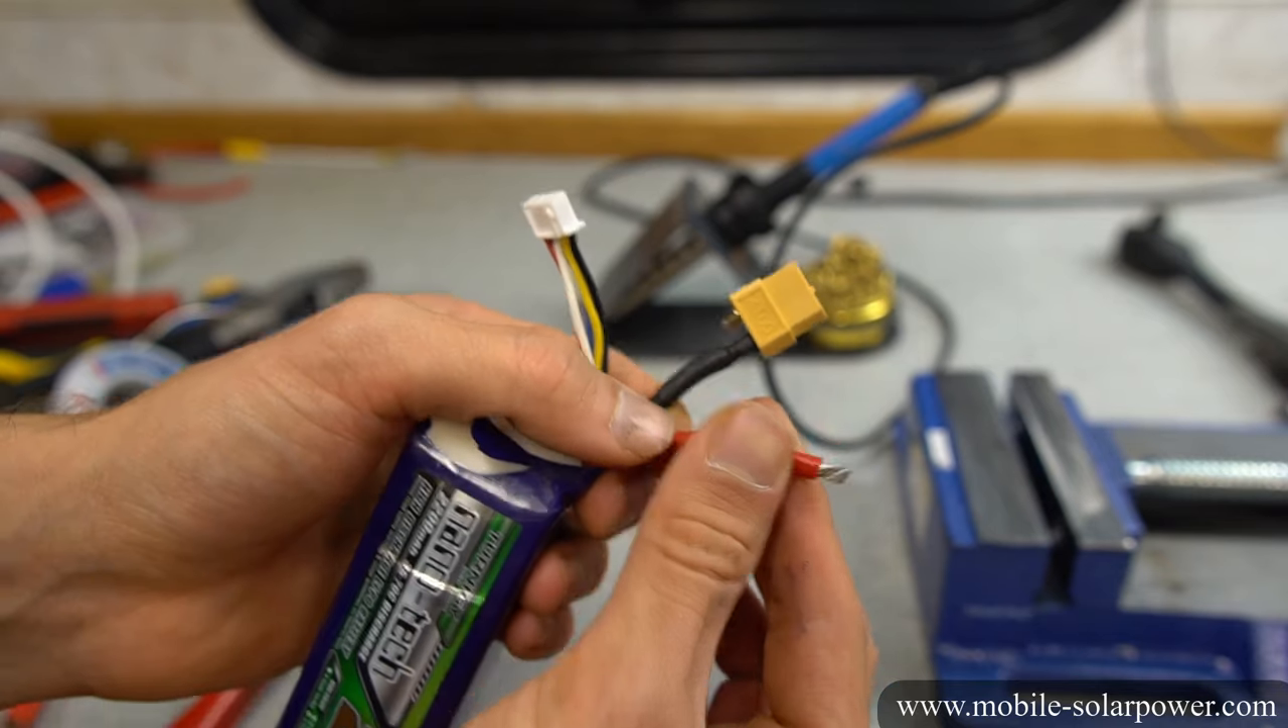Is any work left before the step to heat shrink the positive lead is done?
Yes.